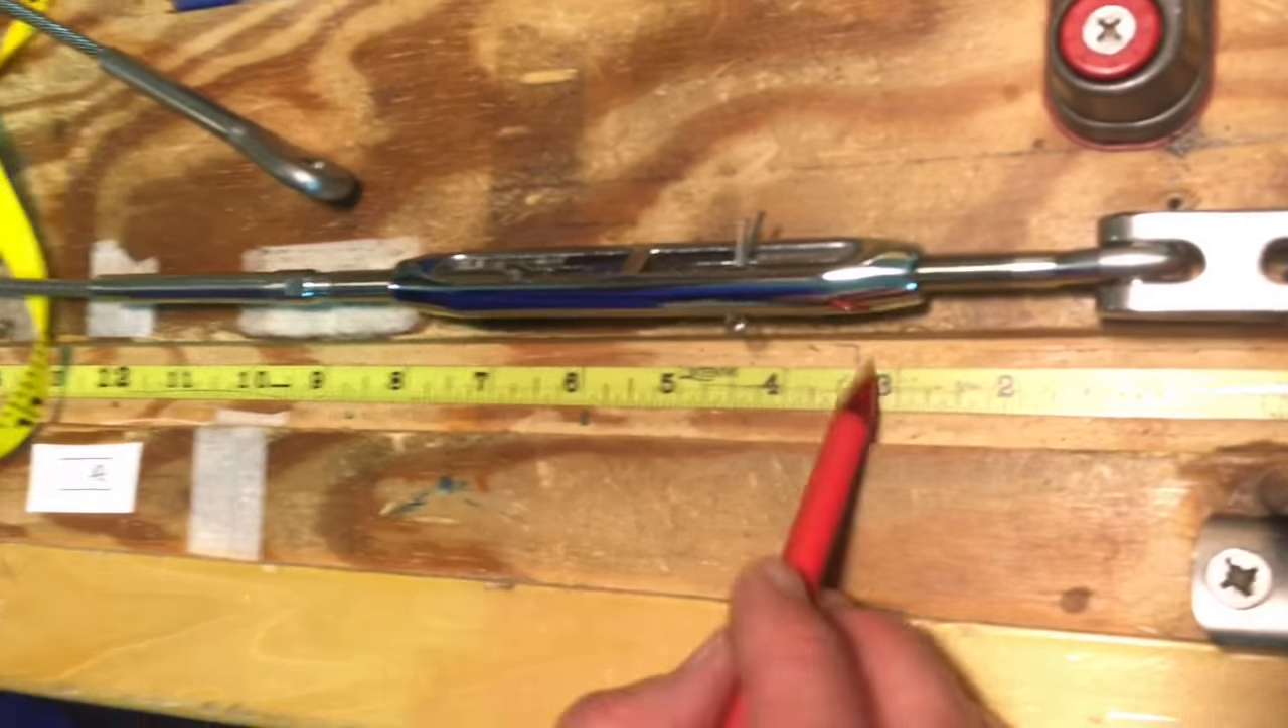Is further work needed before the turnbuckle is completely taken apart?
Yes.